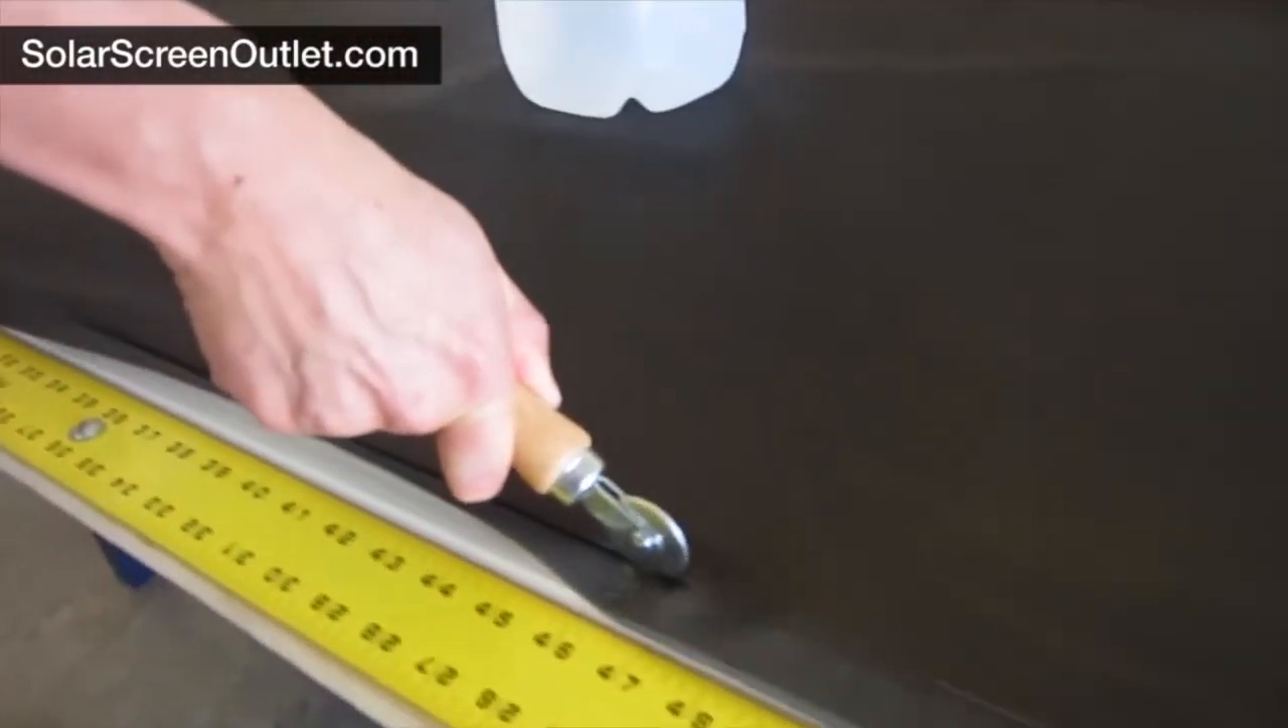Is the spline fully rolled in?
No.